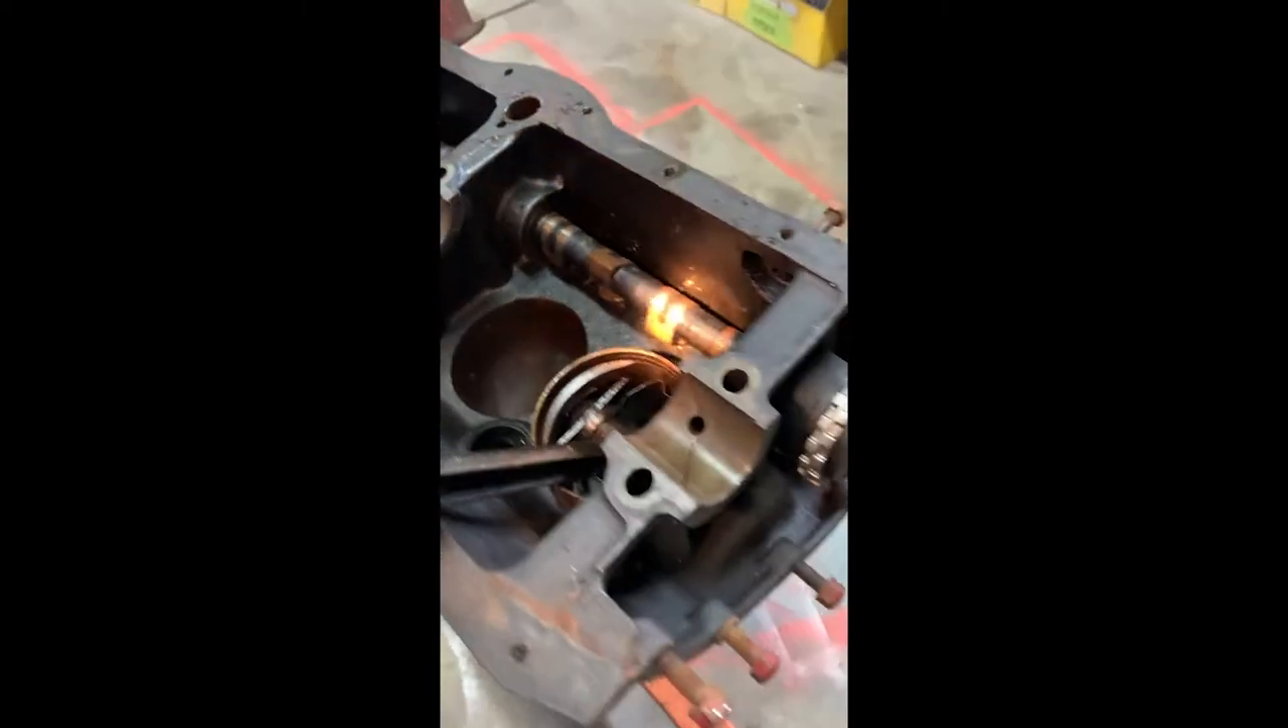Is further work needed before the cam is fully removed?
Yes.